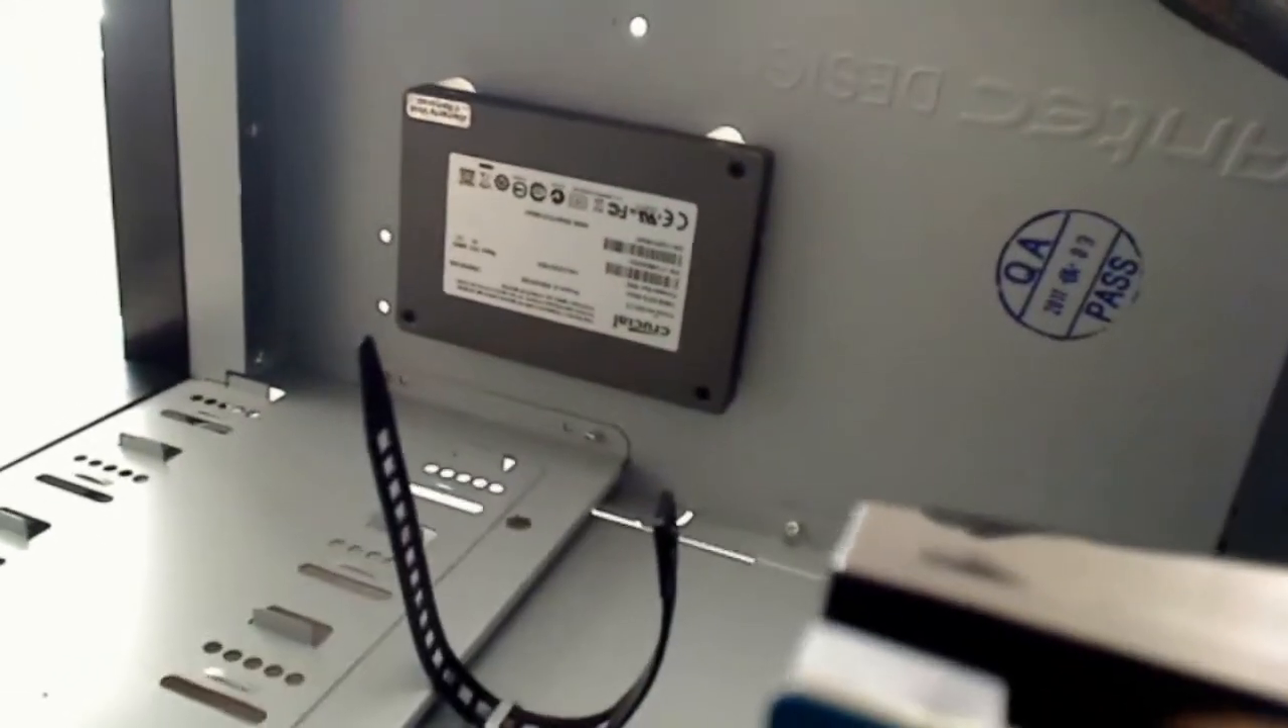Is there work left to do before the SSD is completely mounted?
No.